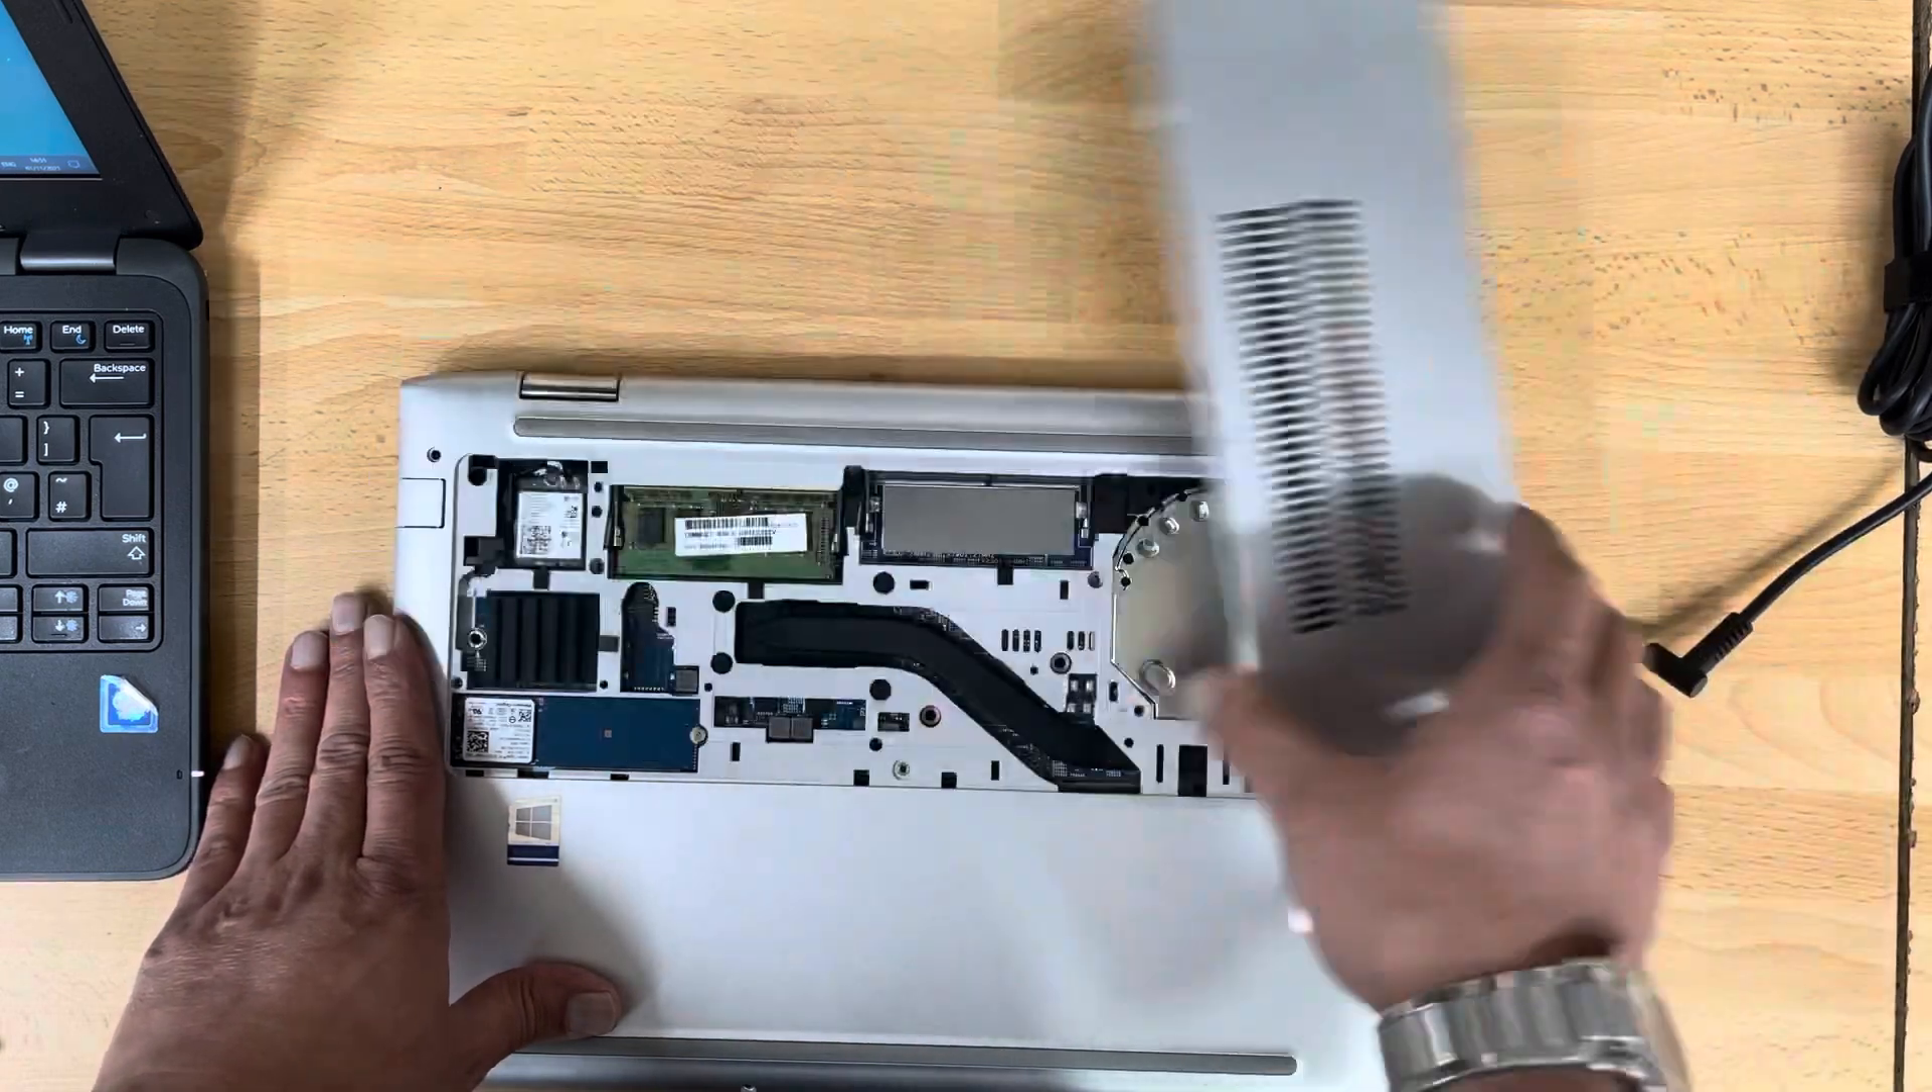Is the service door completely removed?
Yes.